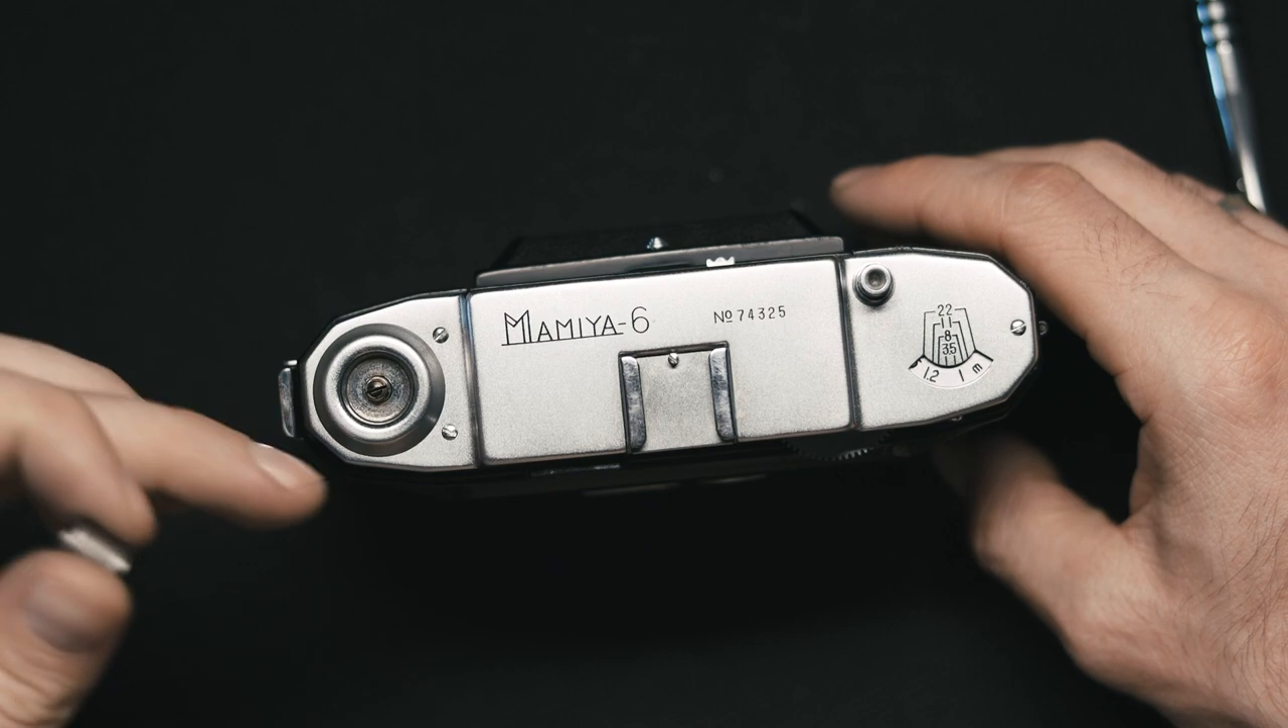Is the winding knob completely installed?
No.